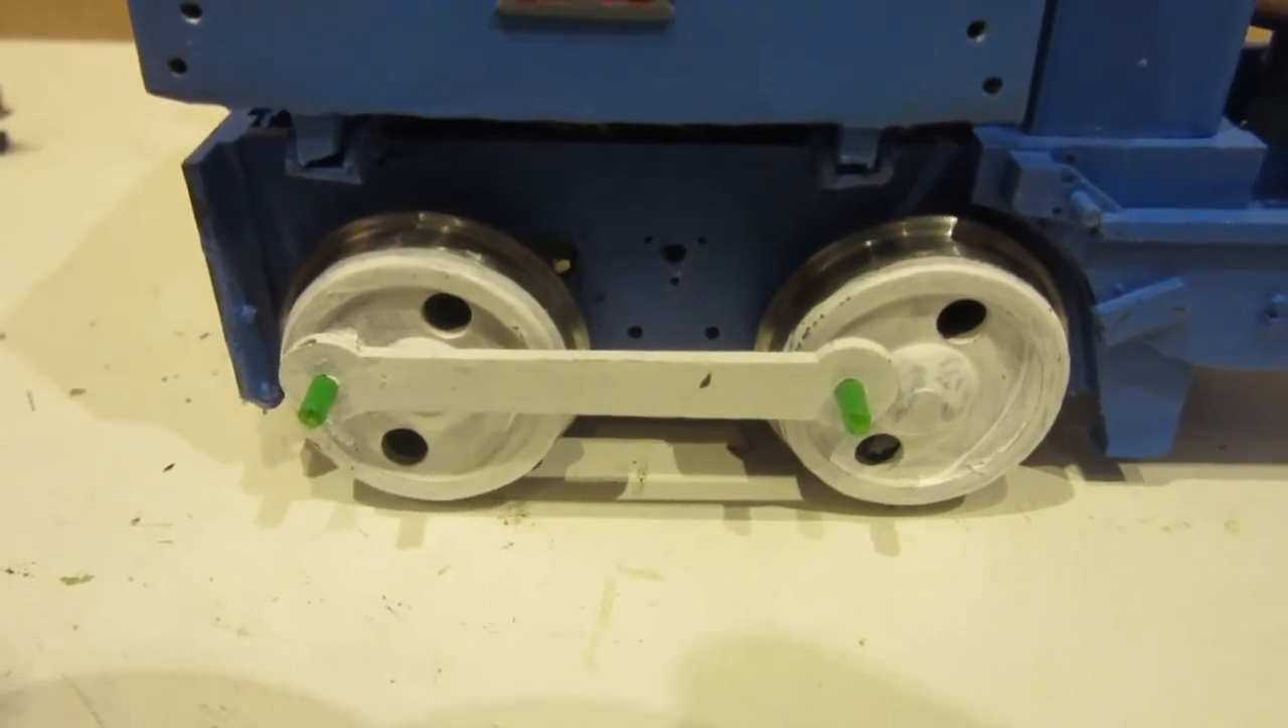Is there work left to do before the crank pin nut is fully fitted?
Yes.